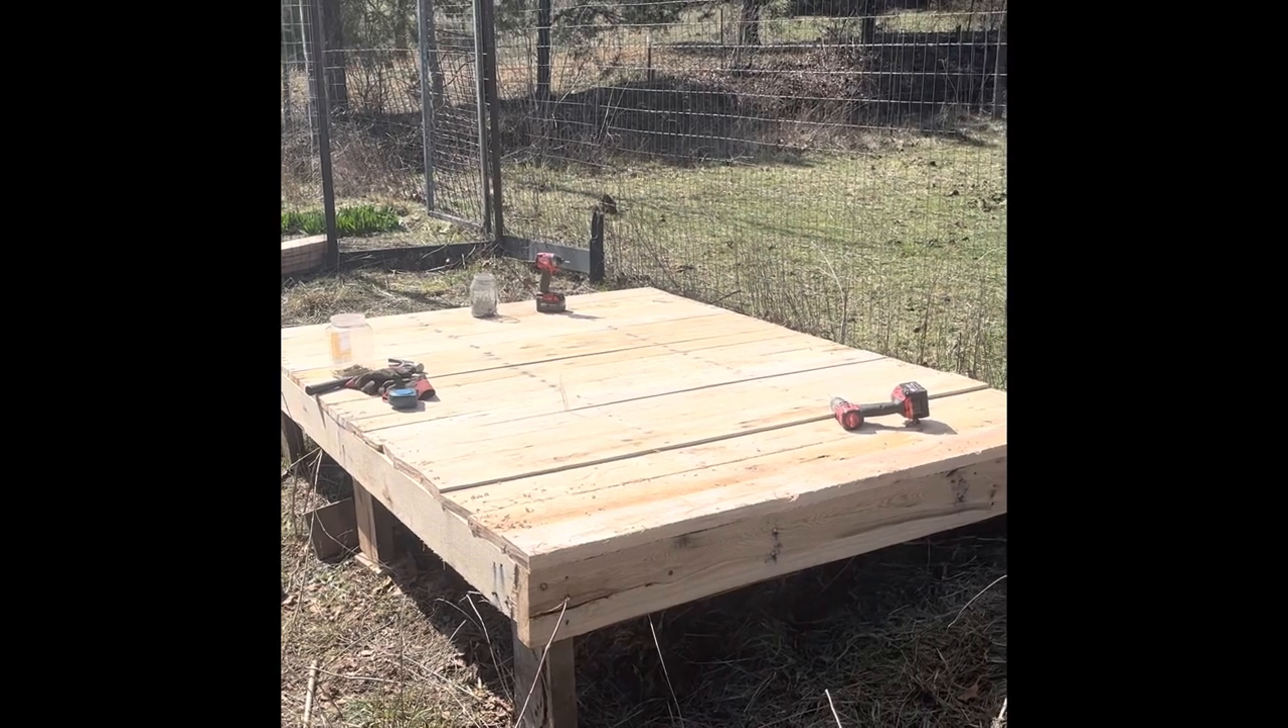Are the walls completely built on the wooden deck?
No.